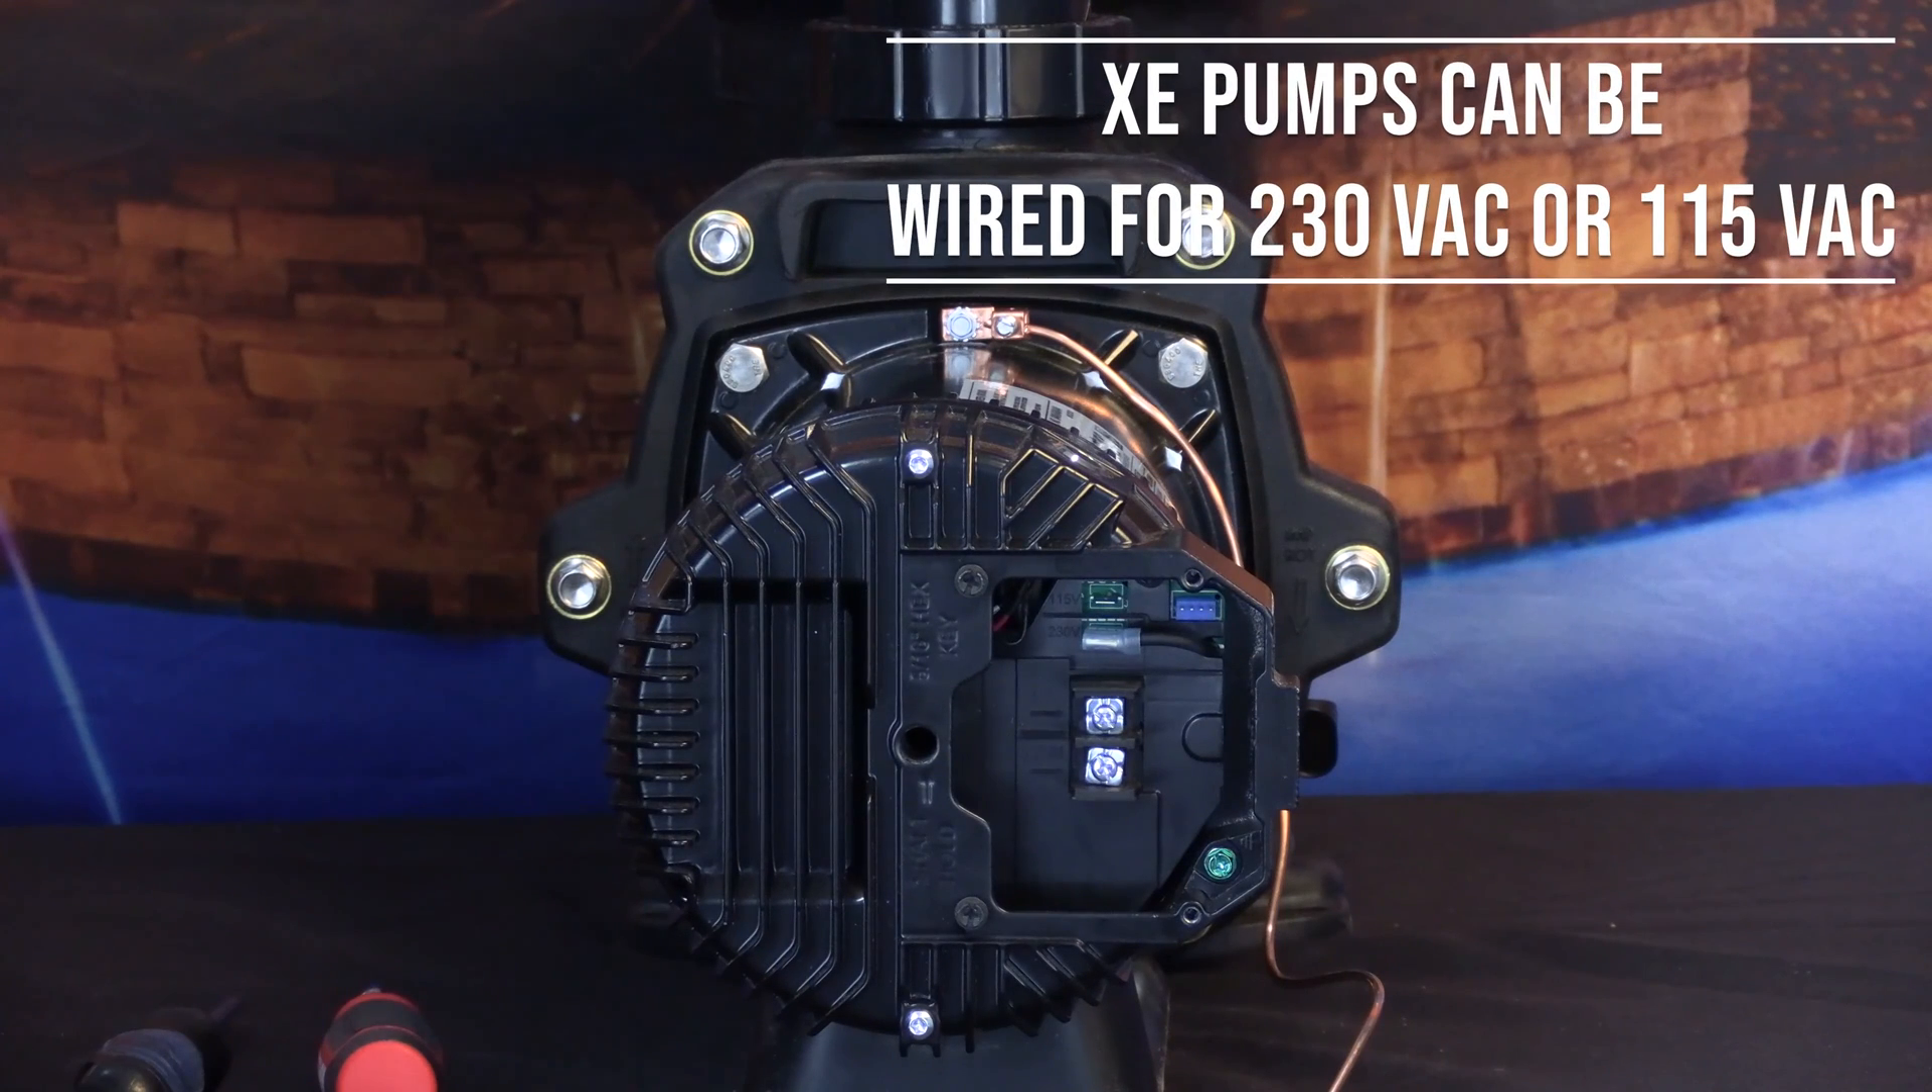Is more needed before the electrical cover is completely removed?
No.